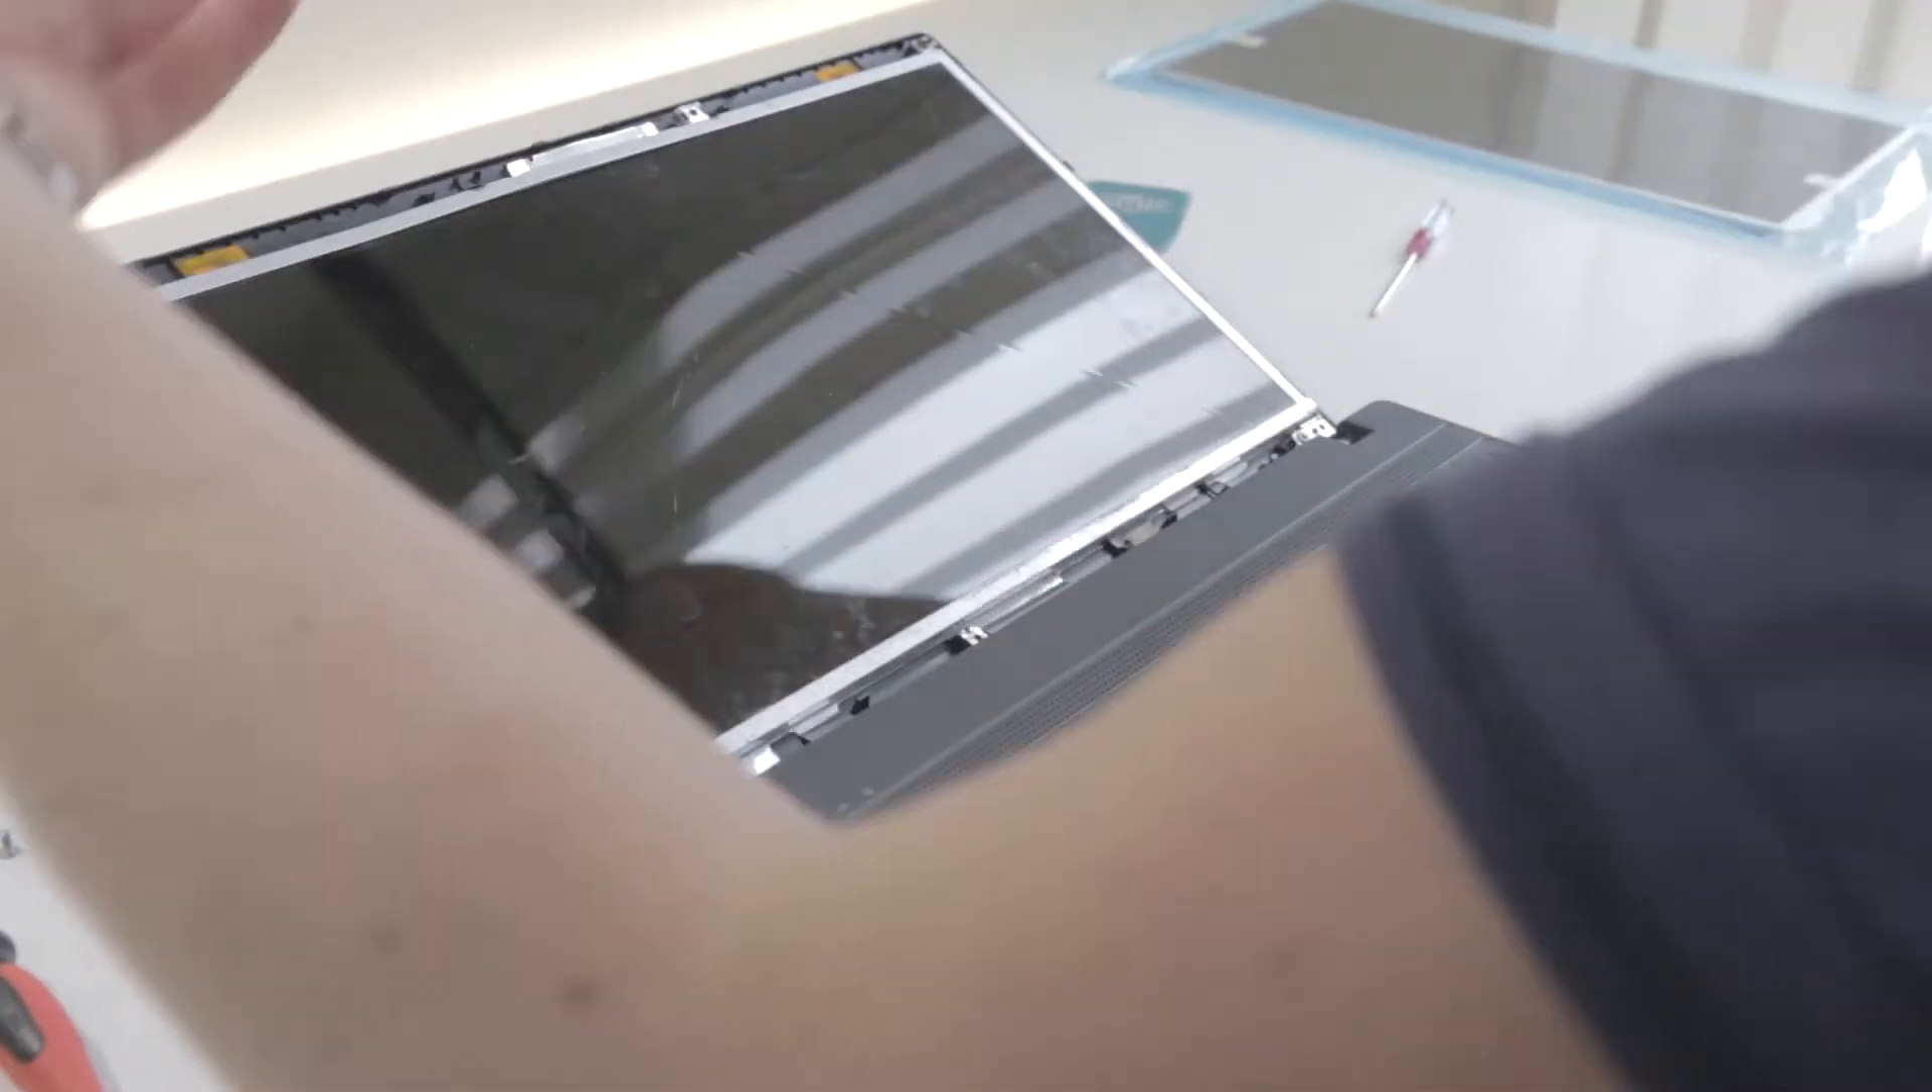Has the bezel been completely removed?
Yes.